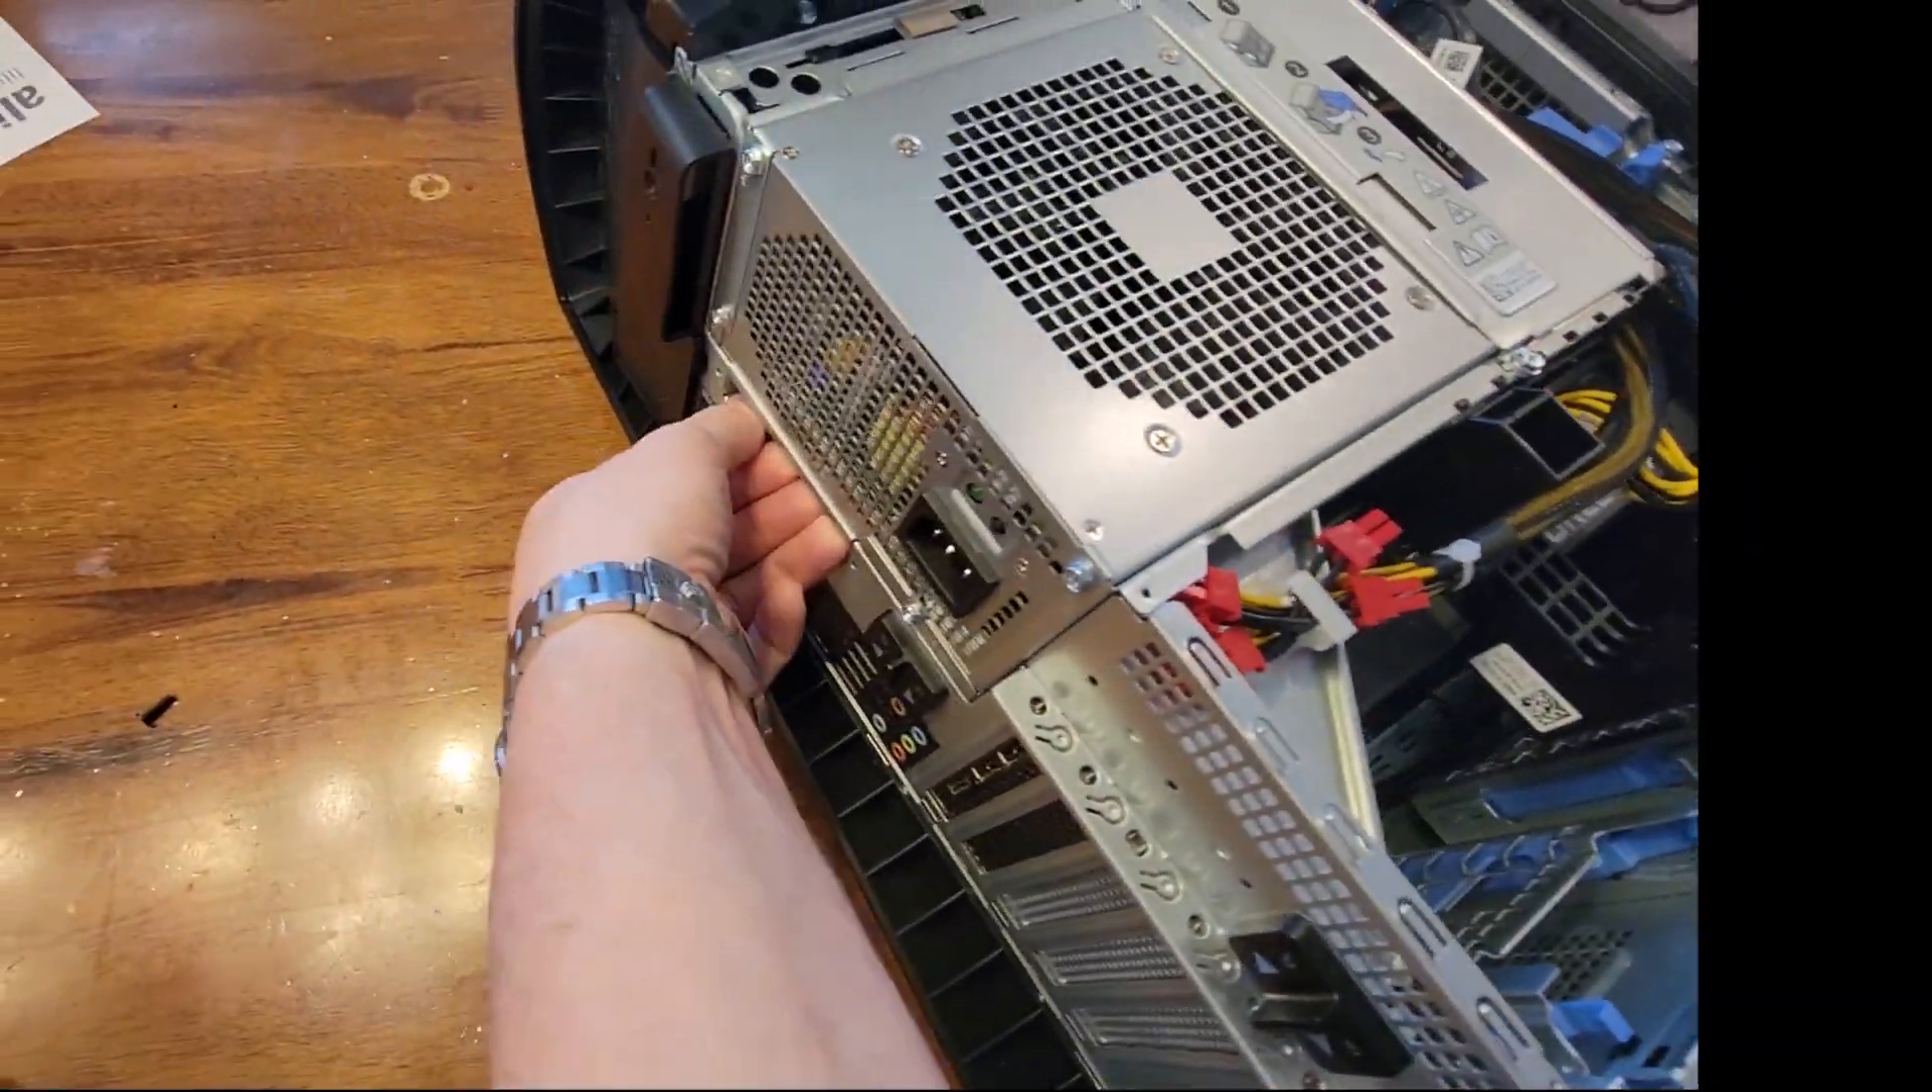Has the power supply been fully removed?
No.